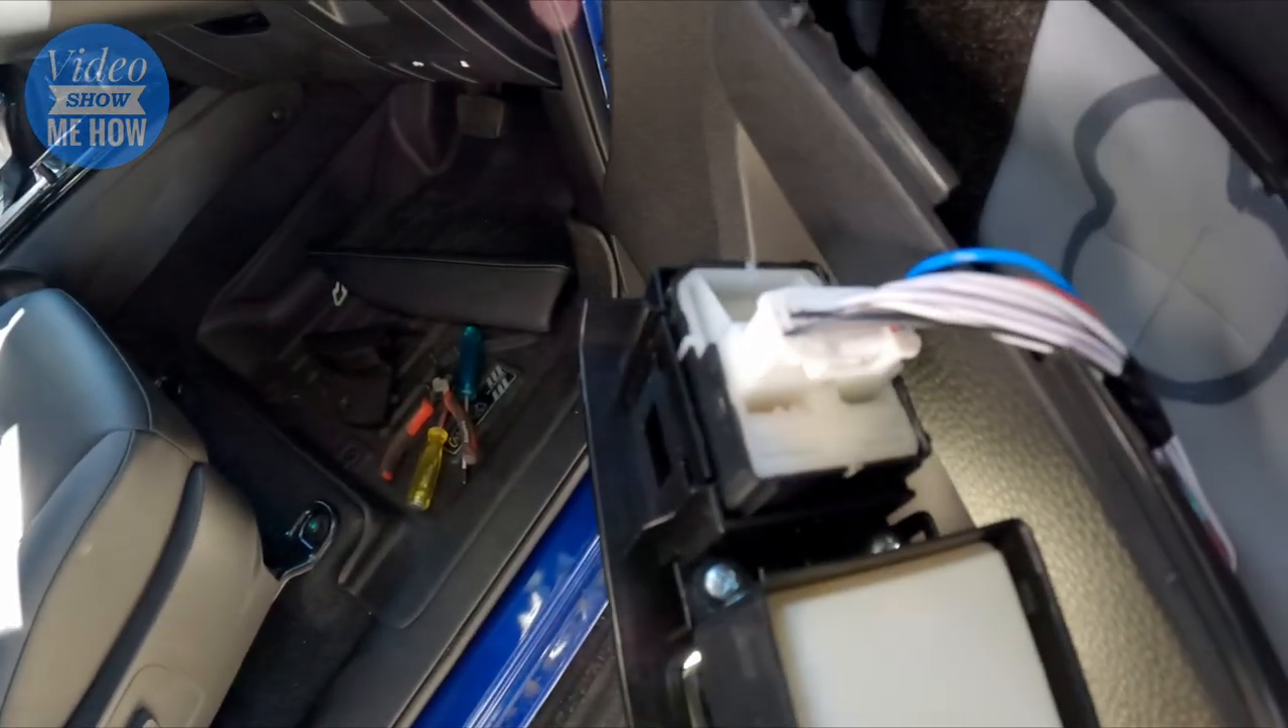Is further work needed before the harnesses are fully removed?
Yes.